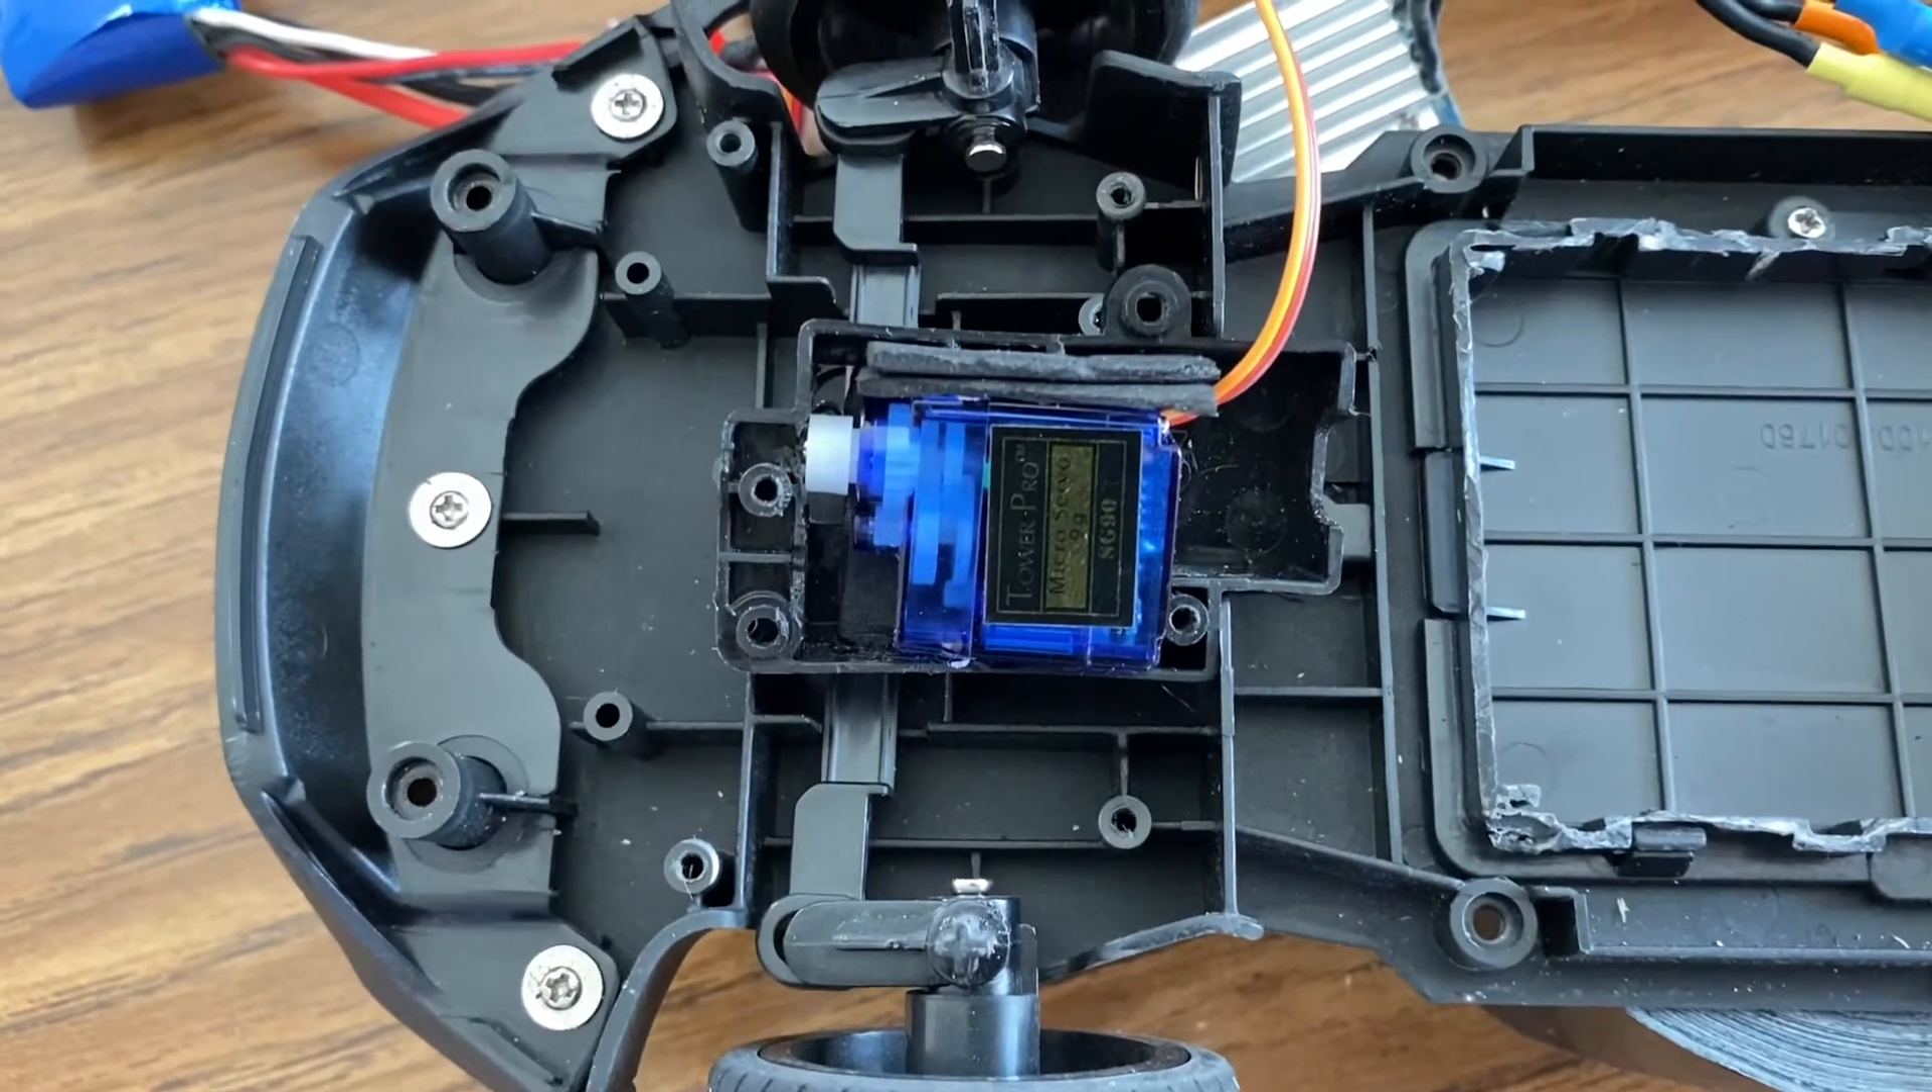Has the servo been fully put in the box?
Yes.